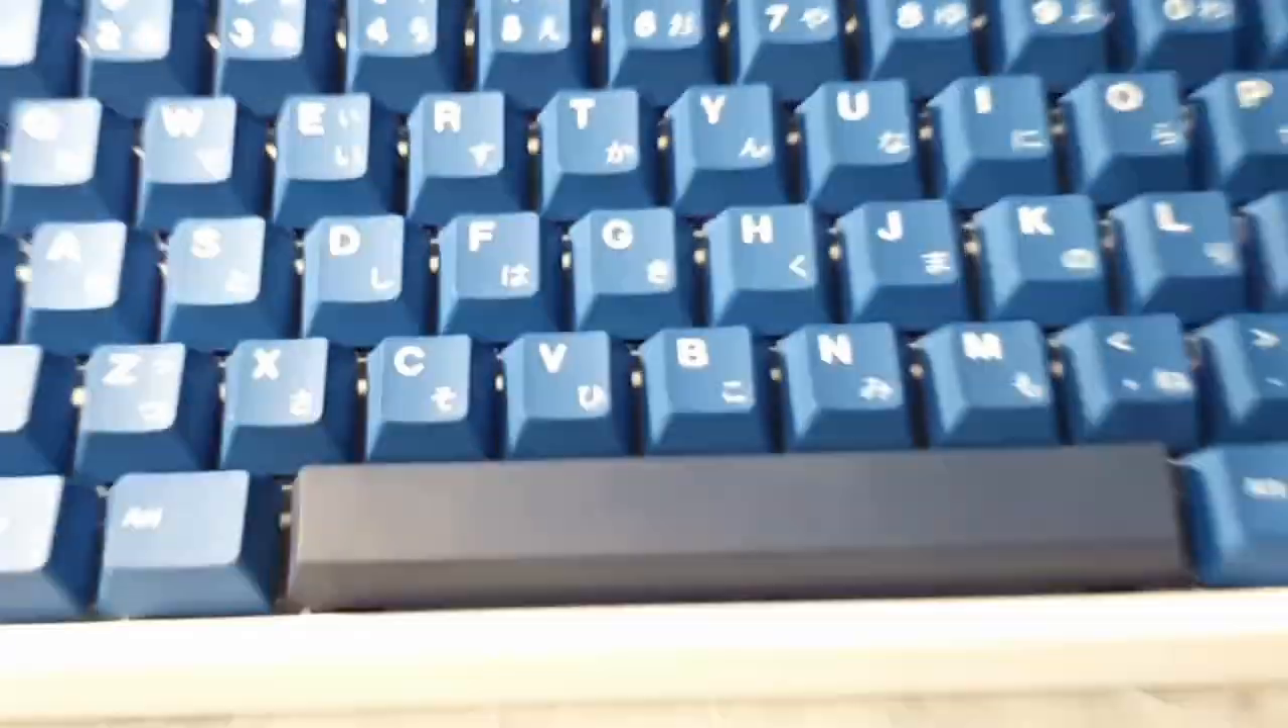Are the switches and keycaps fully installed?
Yes.